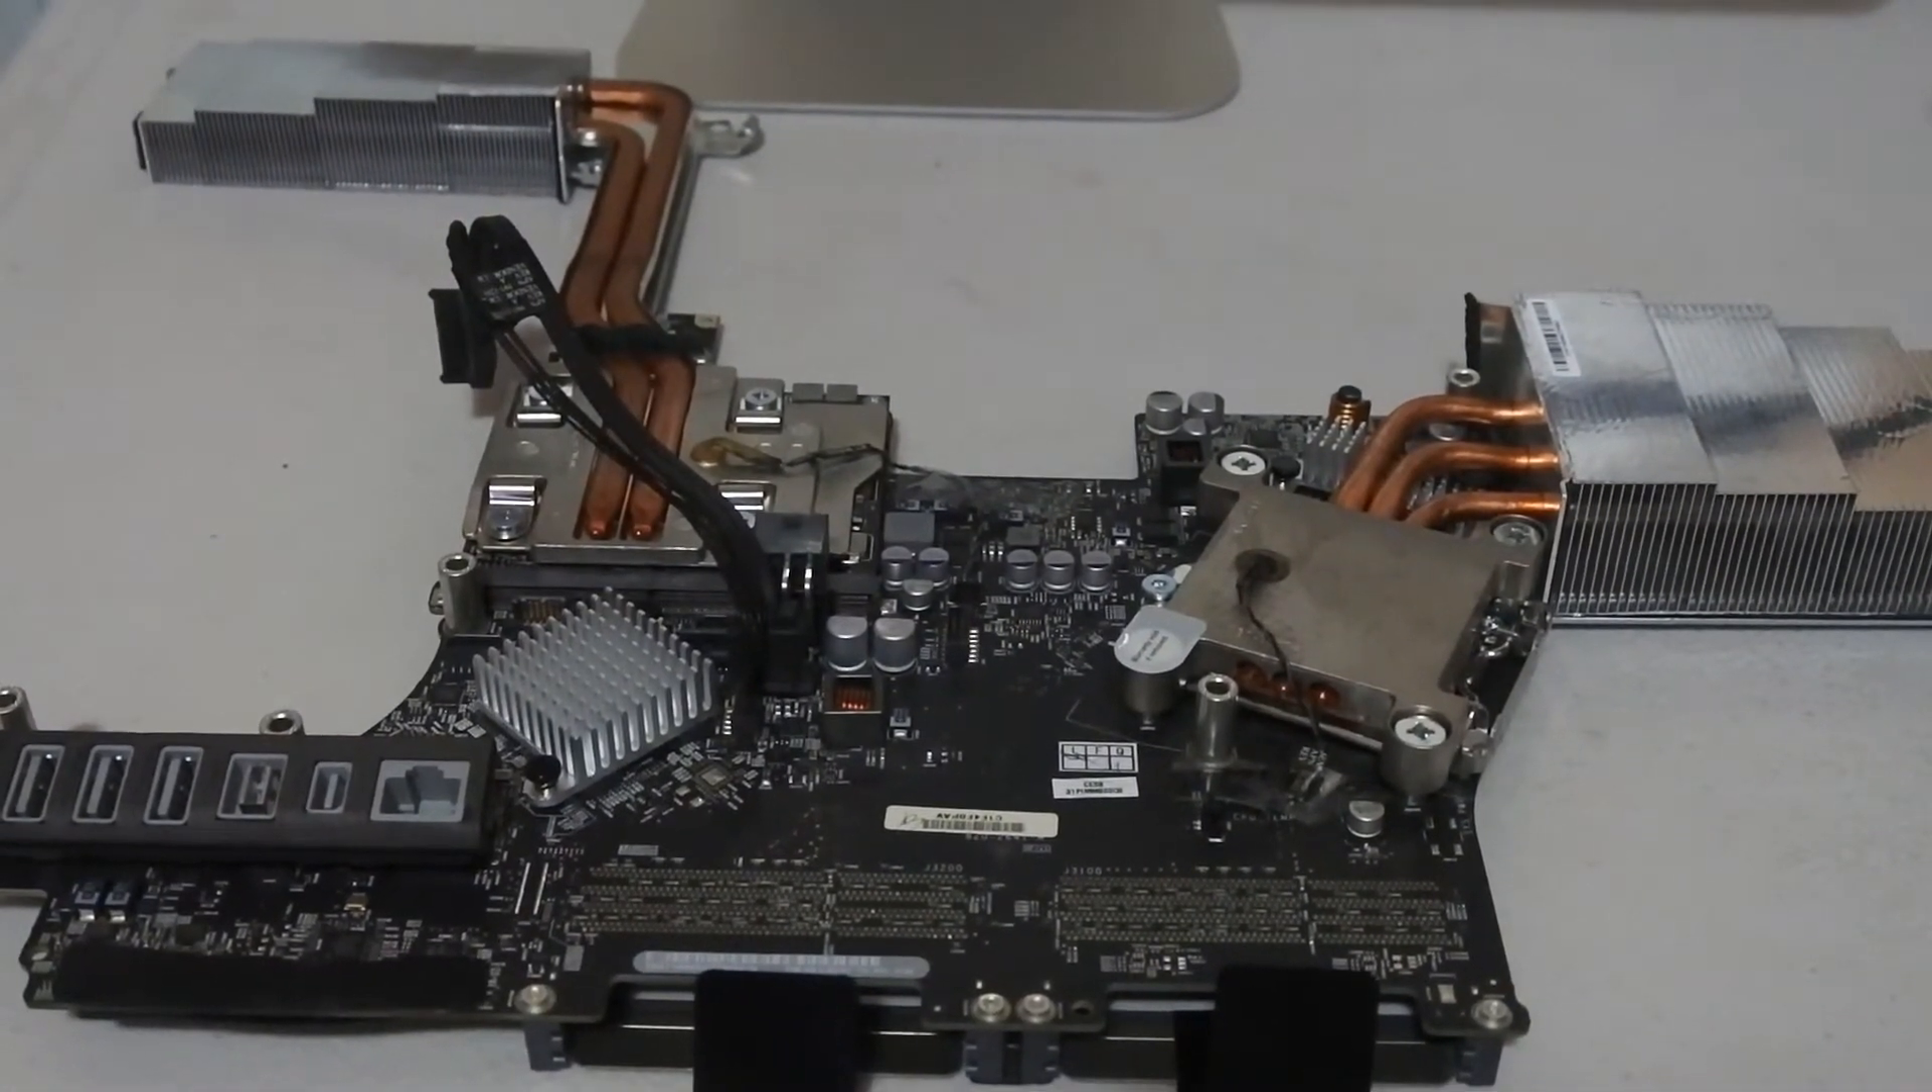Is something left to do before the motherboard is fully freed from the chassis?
No.